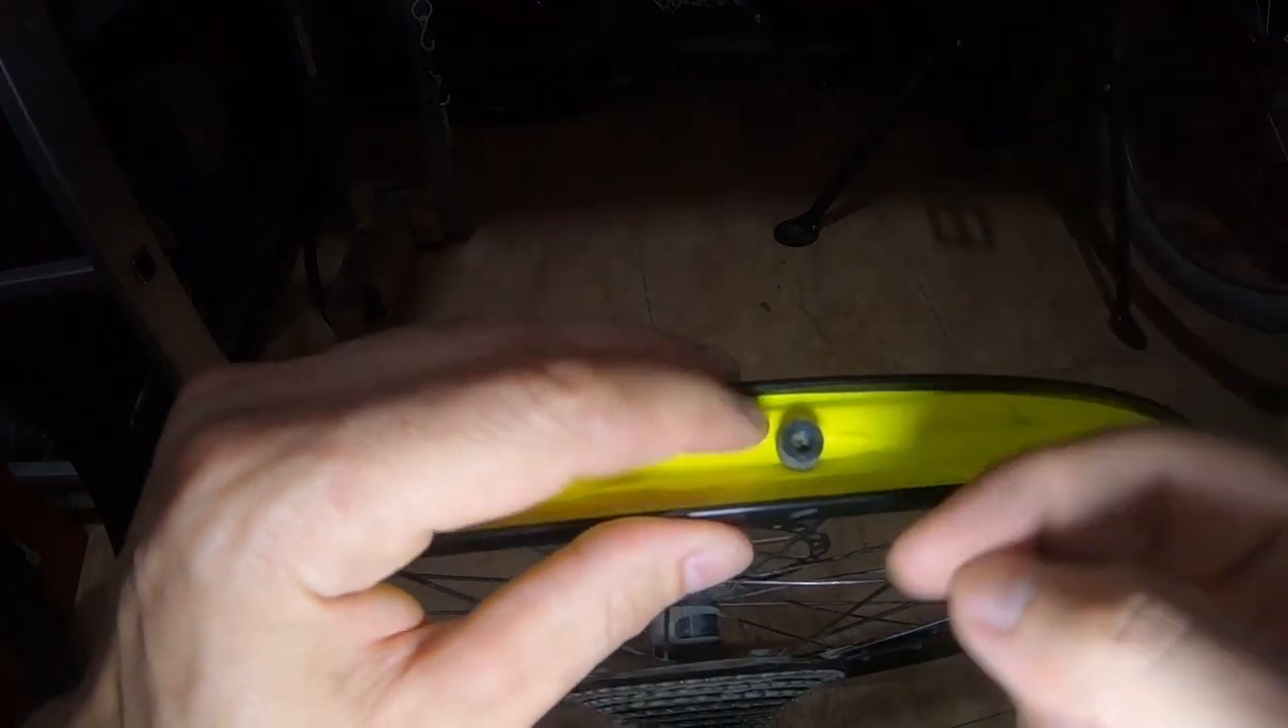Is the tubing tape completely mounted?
Yes.